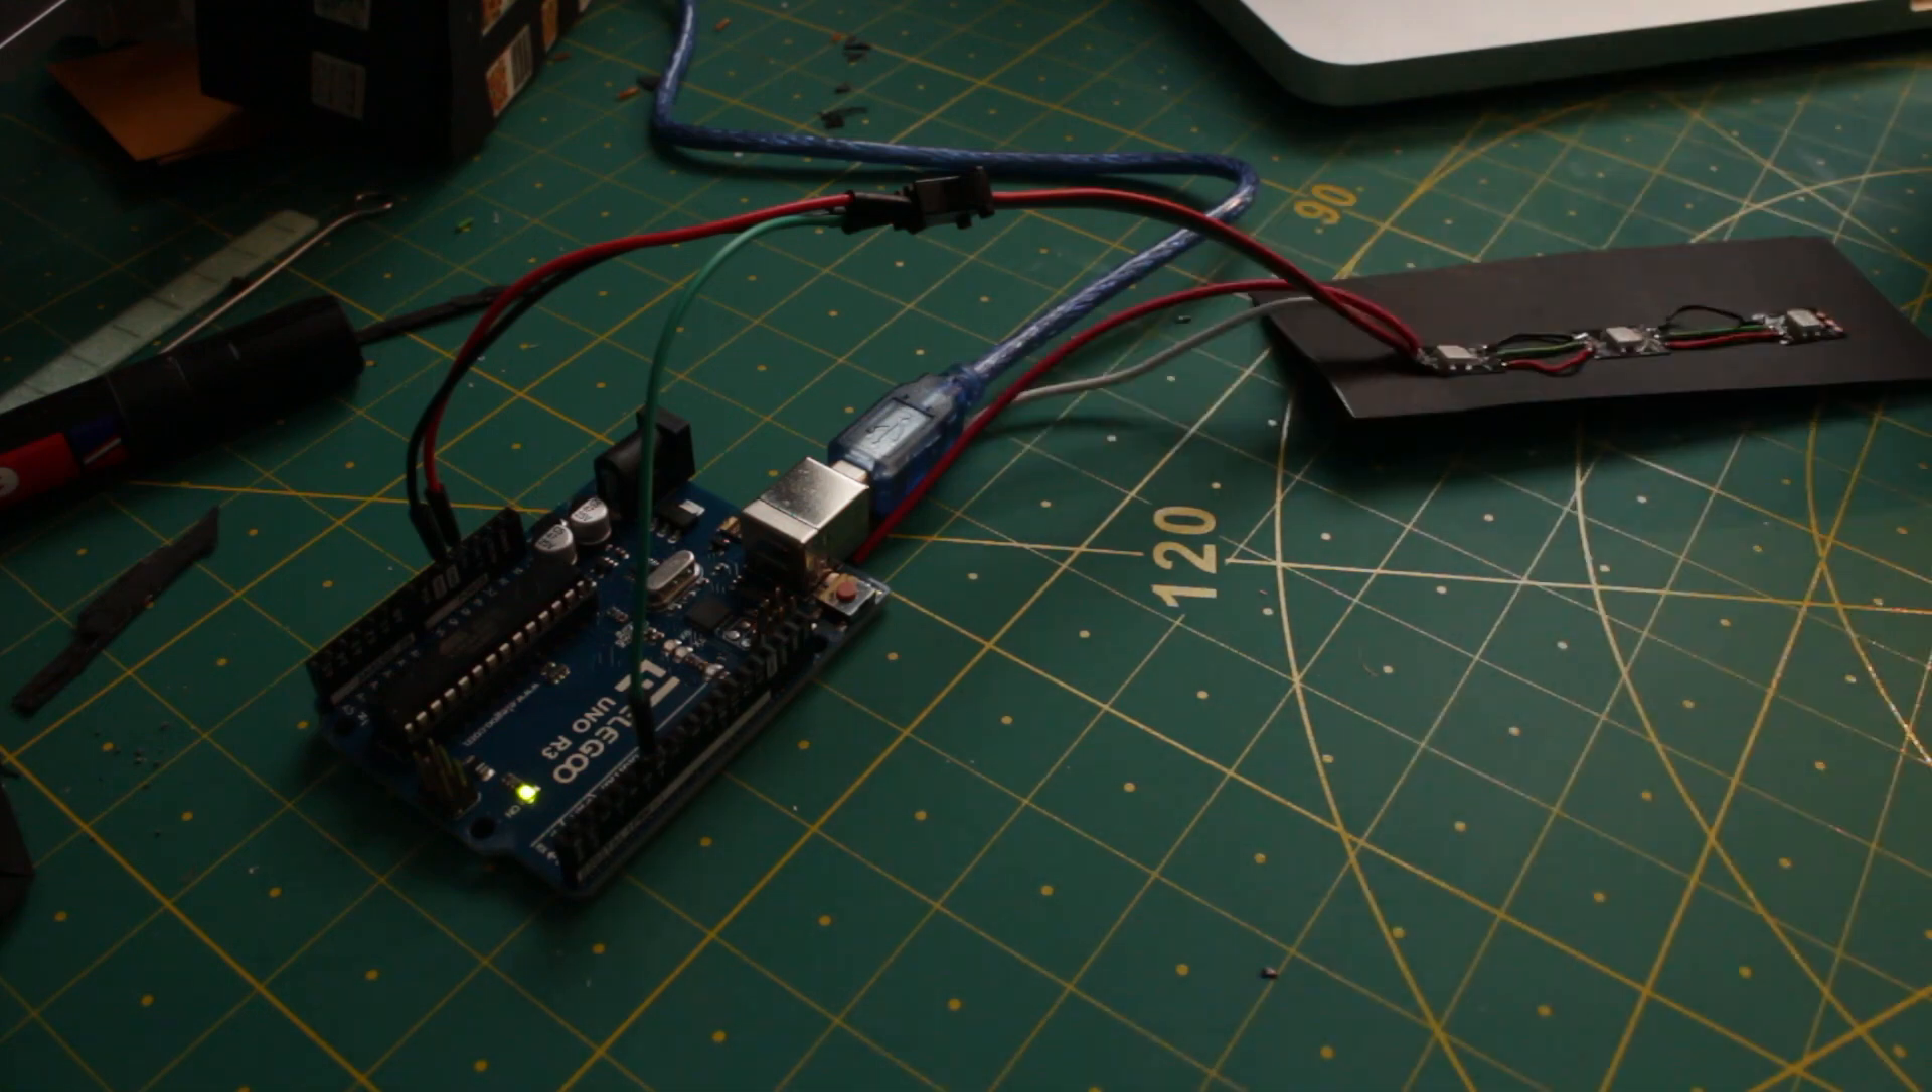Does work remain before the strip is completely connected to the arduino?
No.